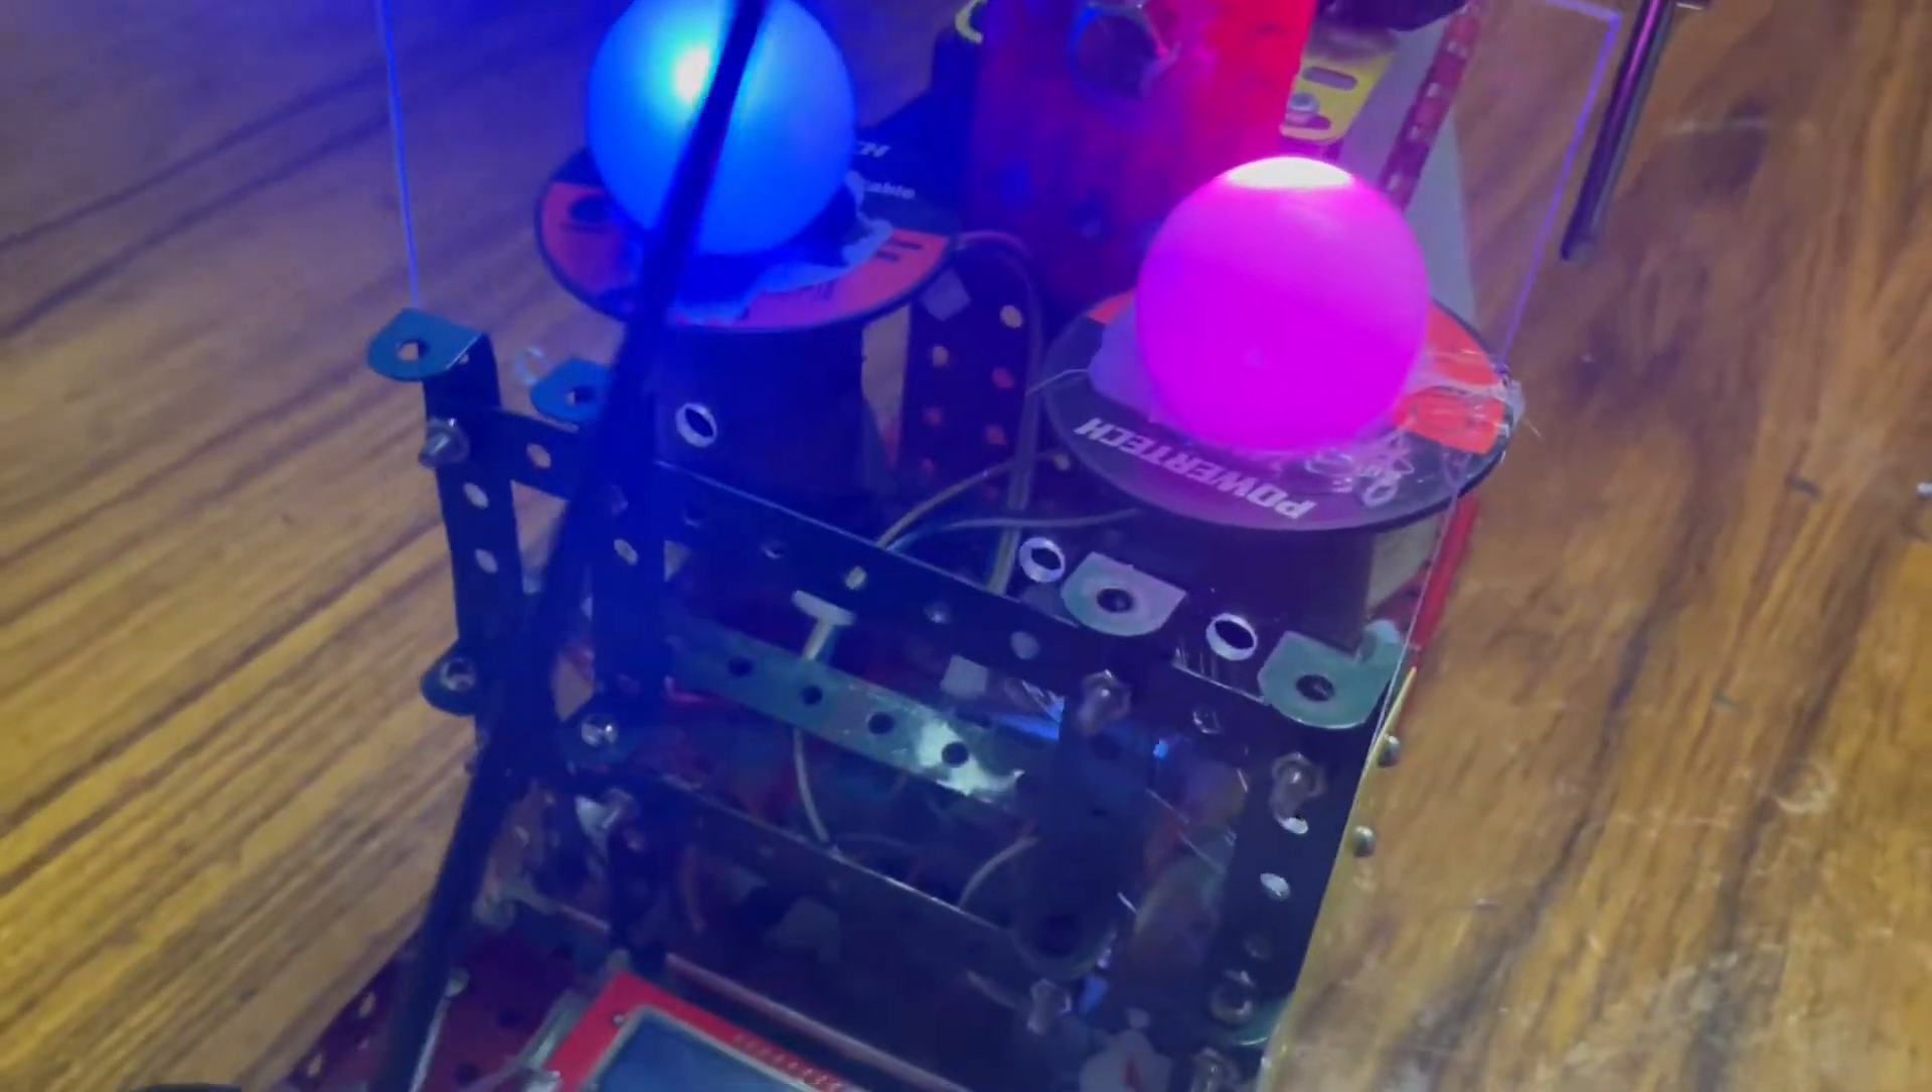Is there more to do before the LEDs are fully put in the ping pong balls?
No.